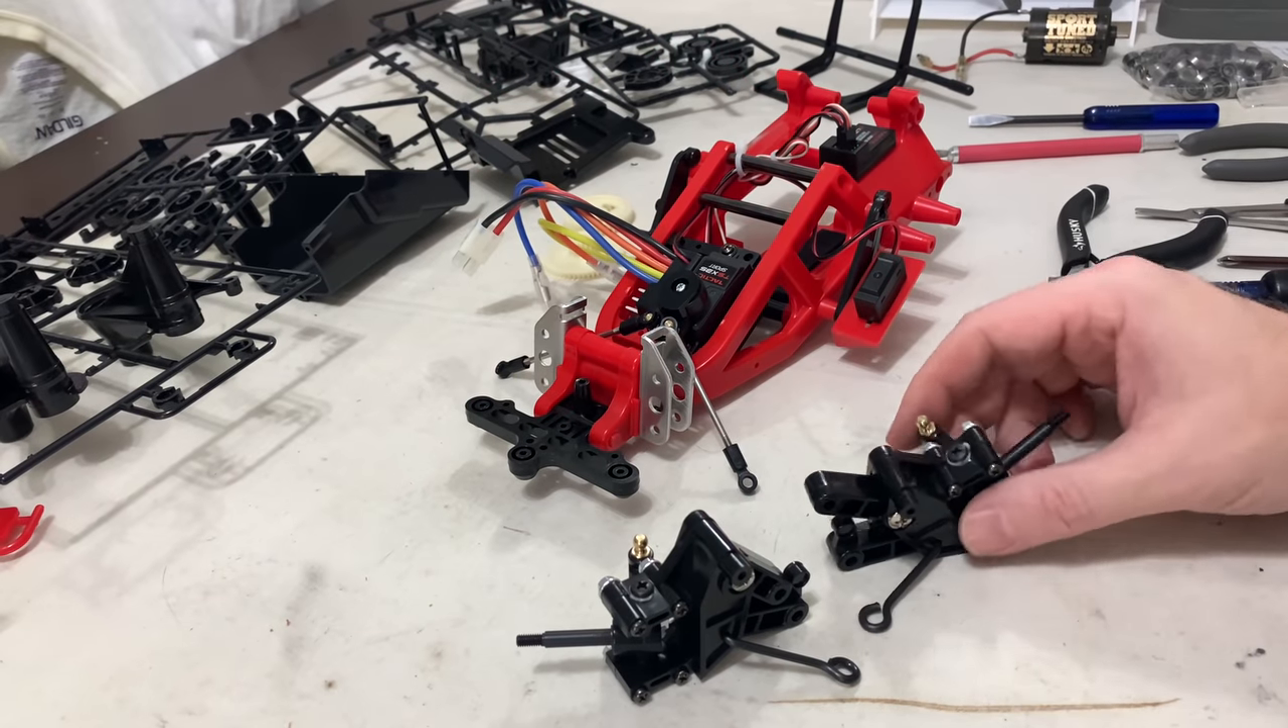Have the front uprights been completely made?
Yes.